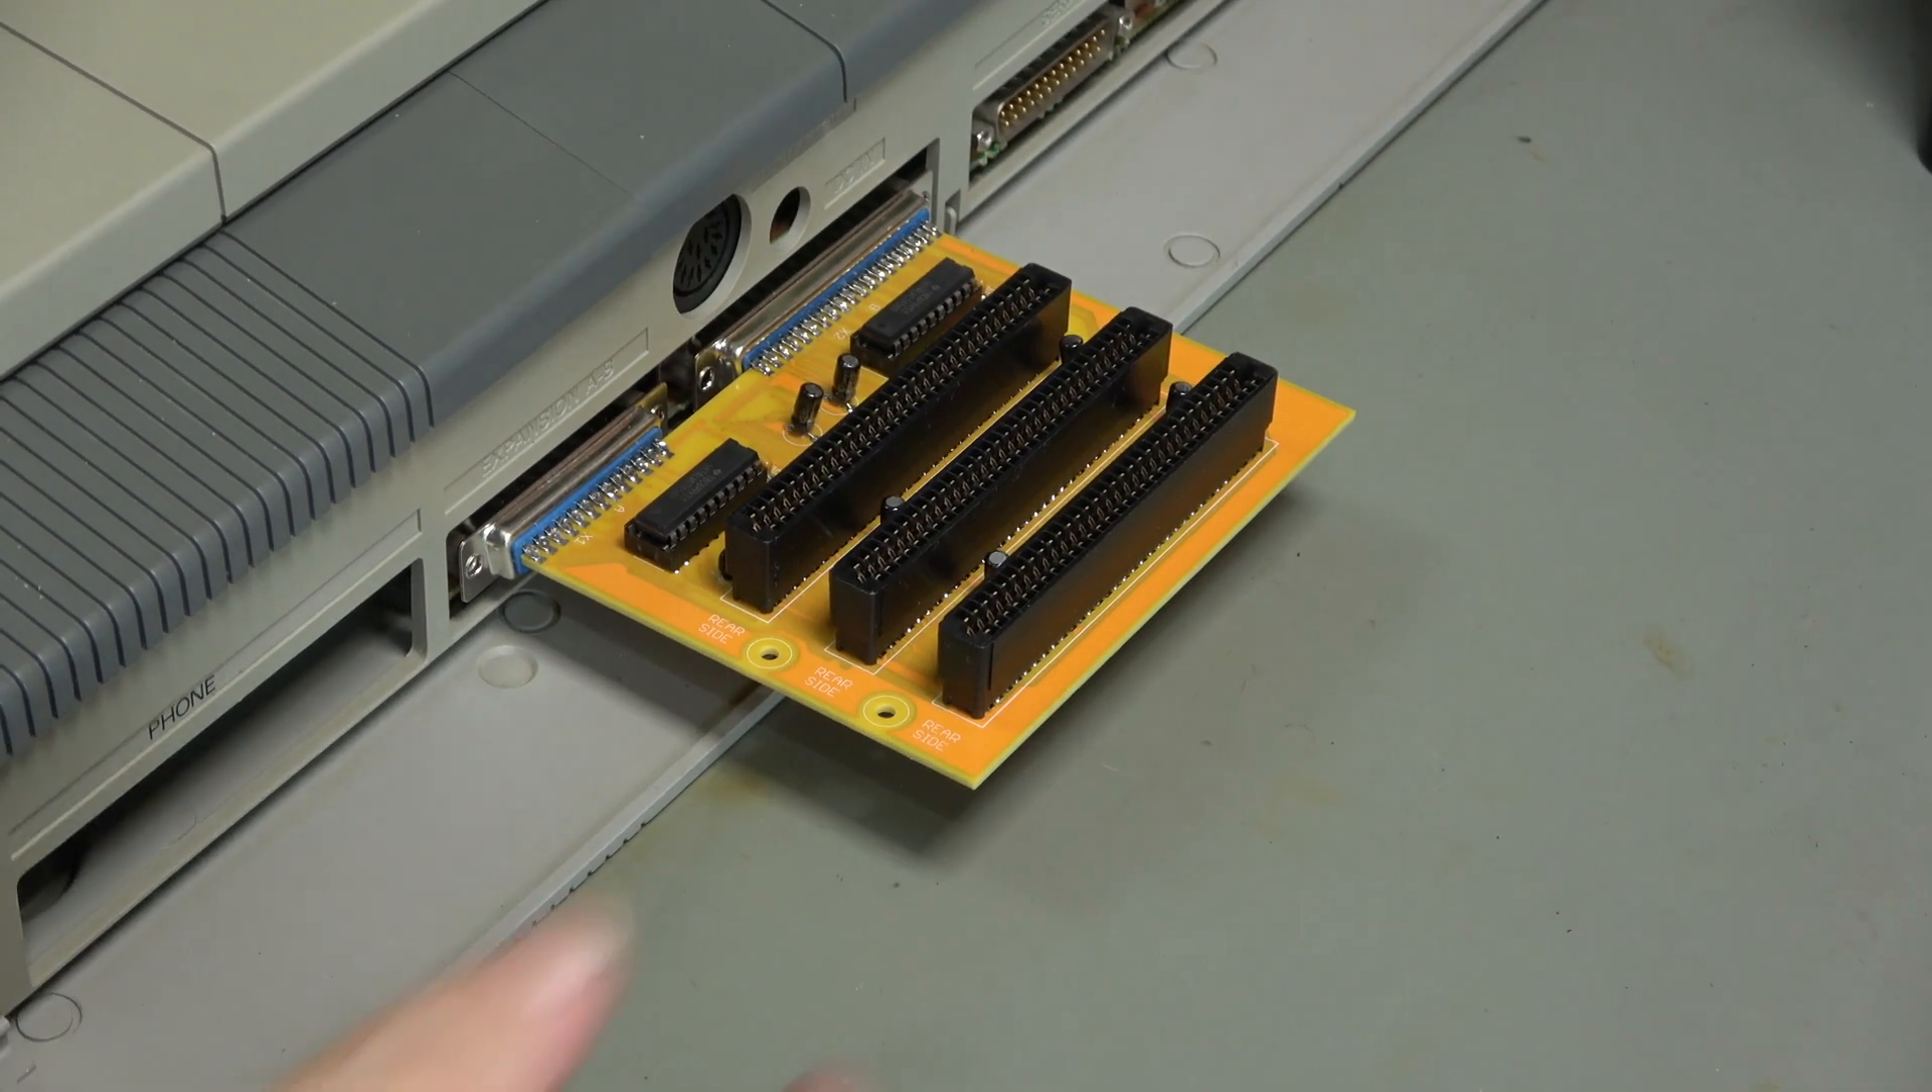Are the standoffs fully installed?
No.